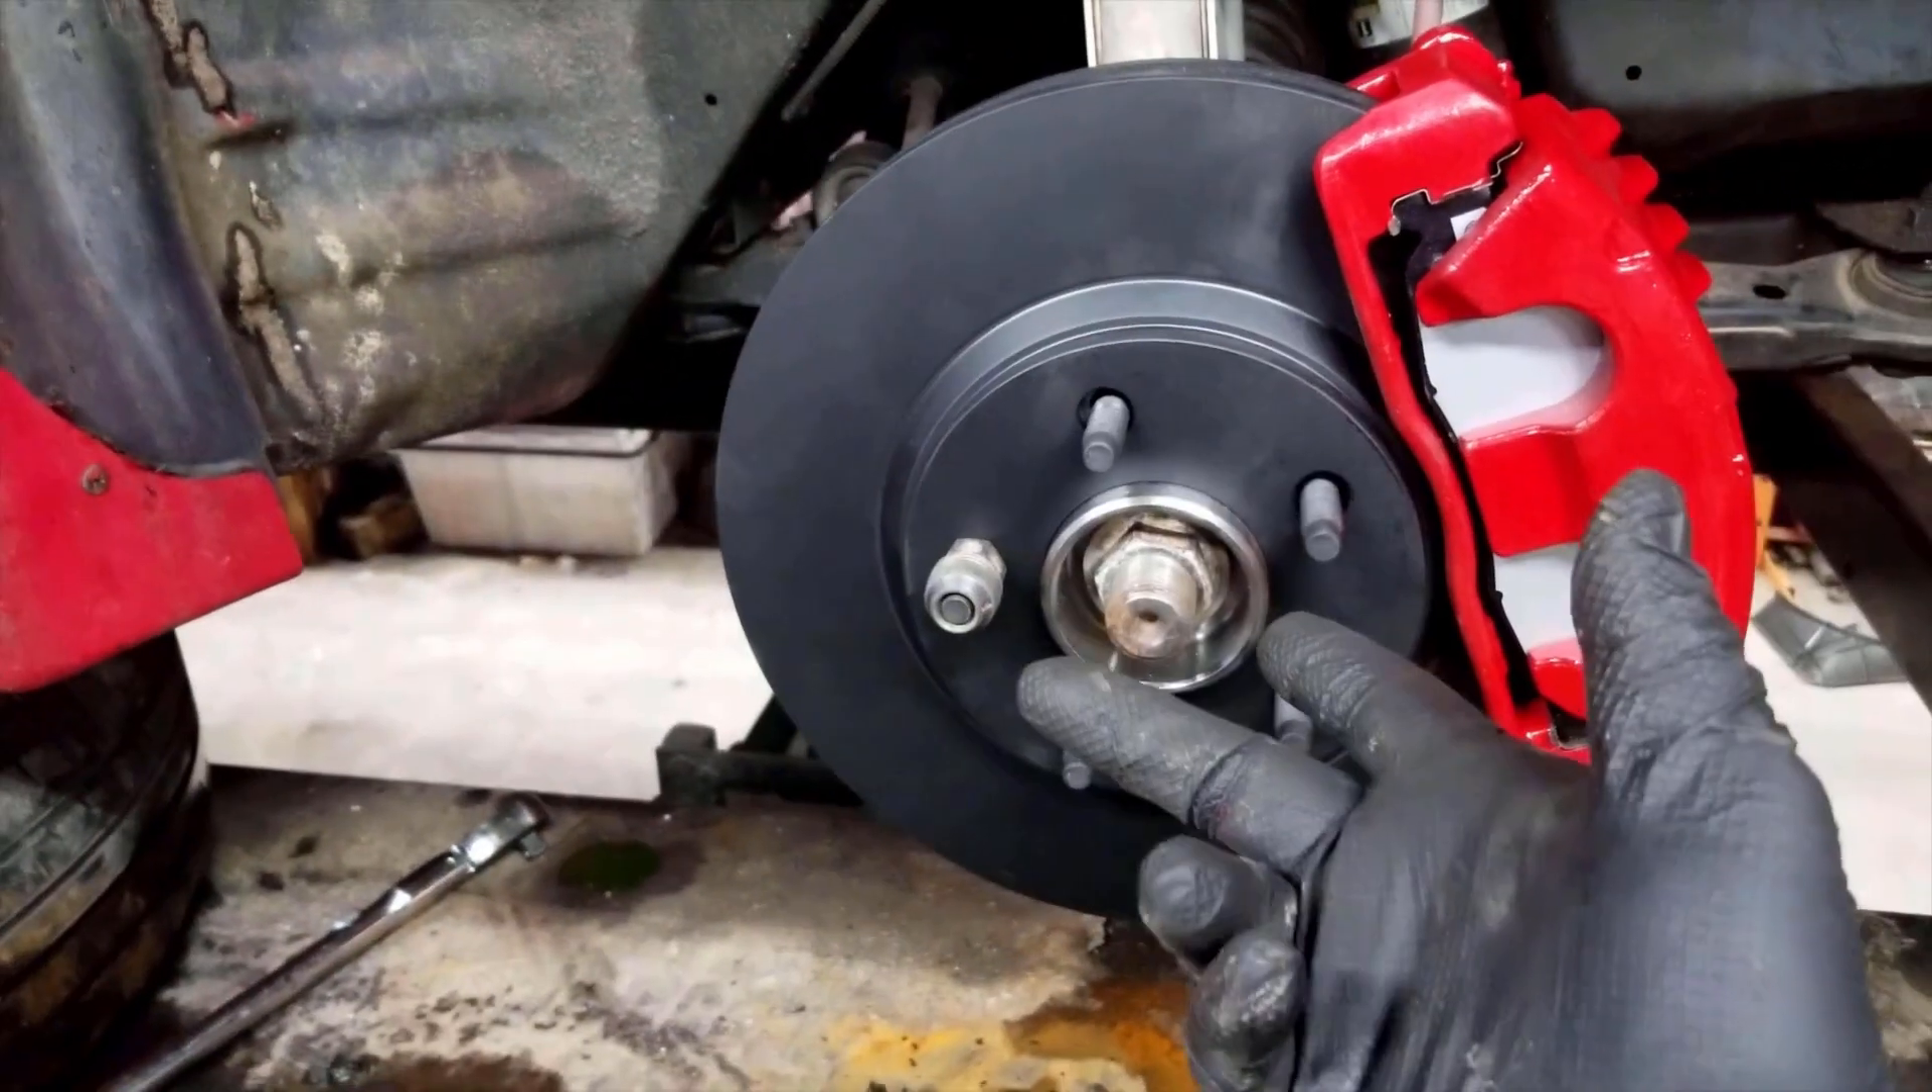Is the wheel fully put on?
No.